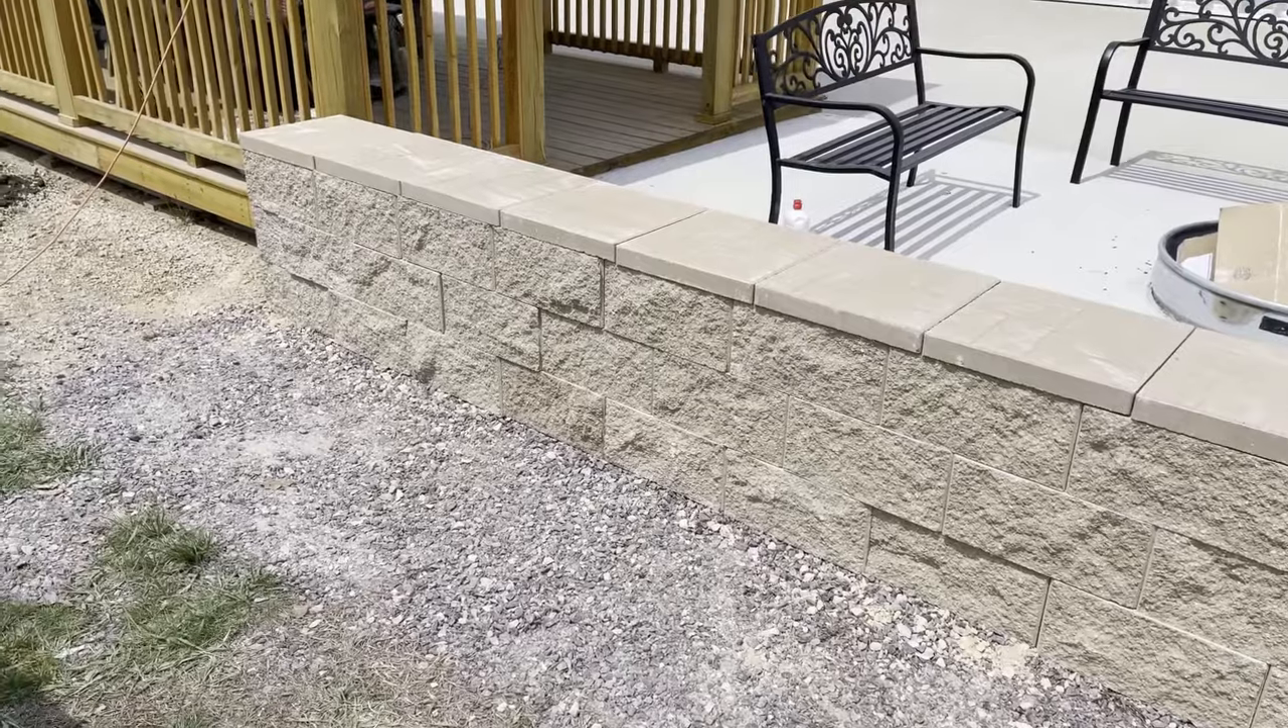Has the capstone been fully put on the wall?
Yes.